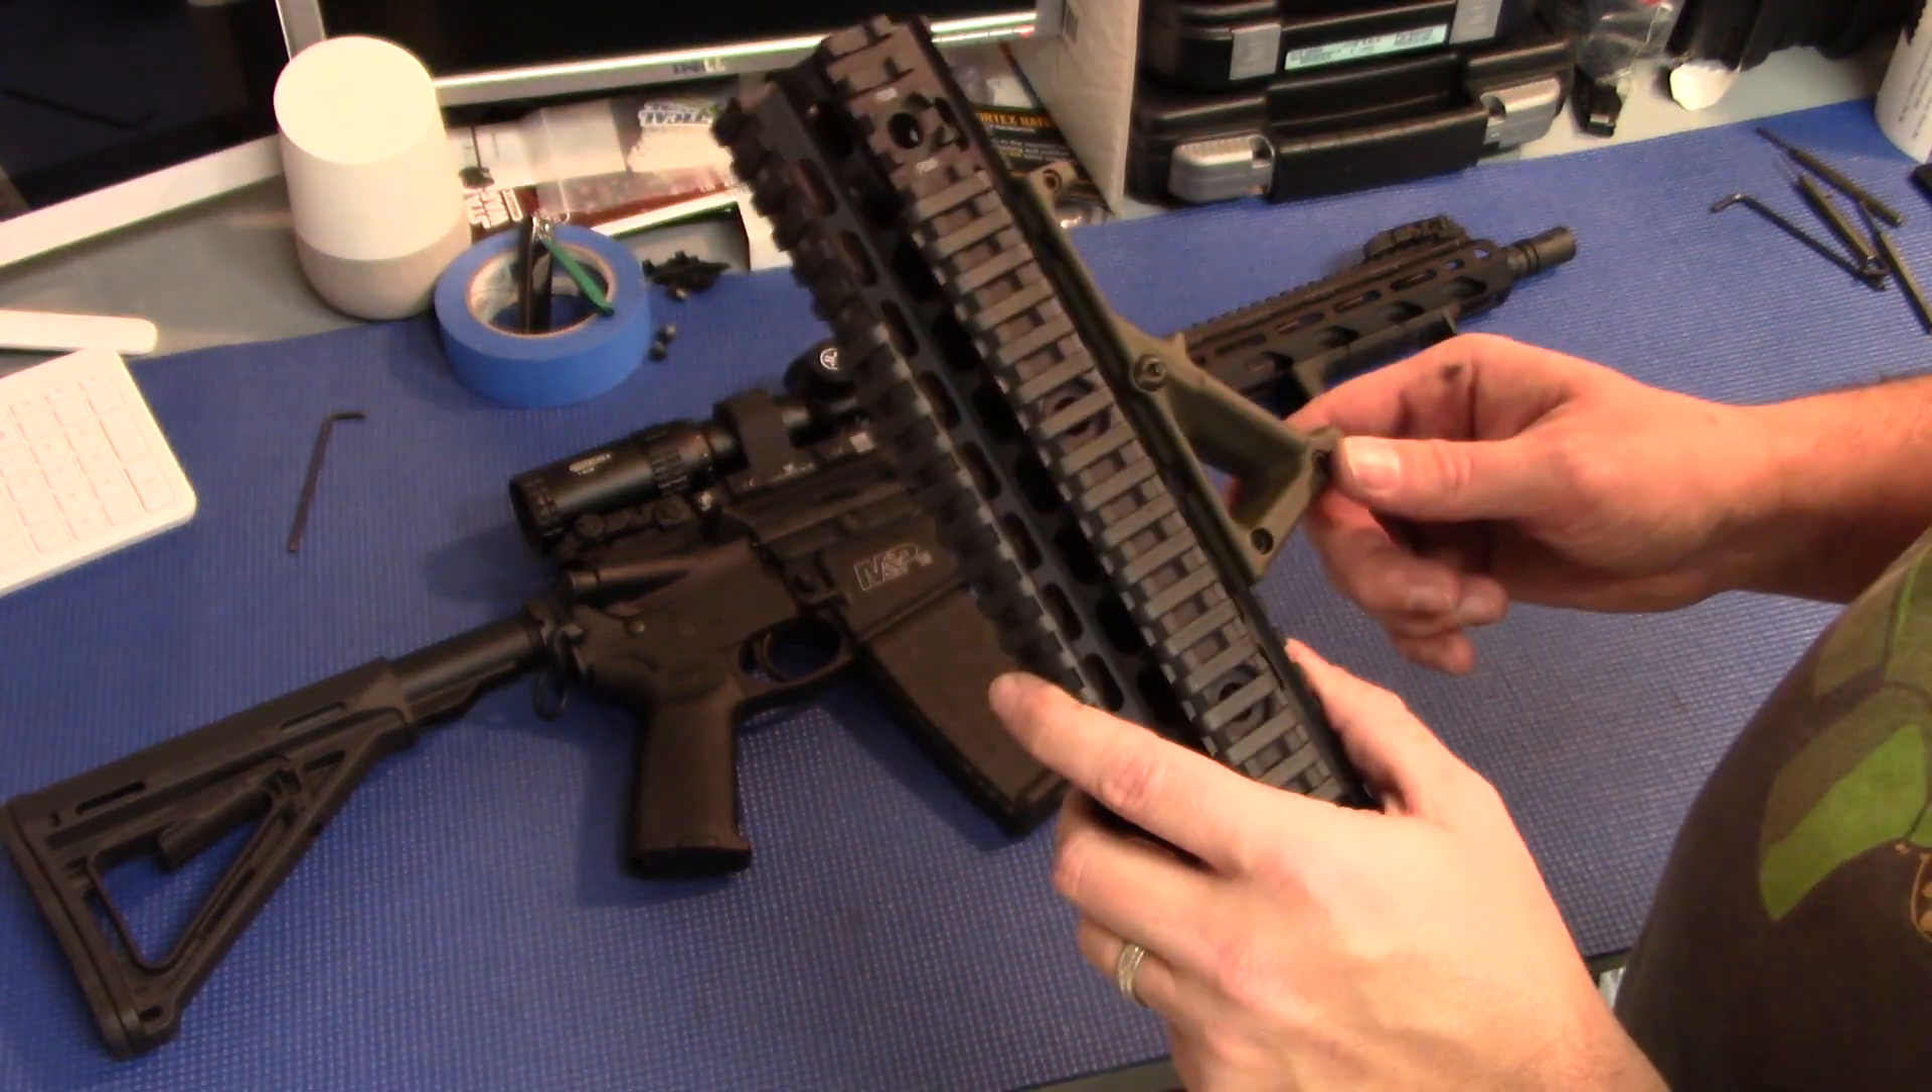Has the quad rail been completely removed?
Yes.